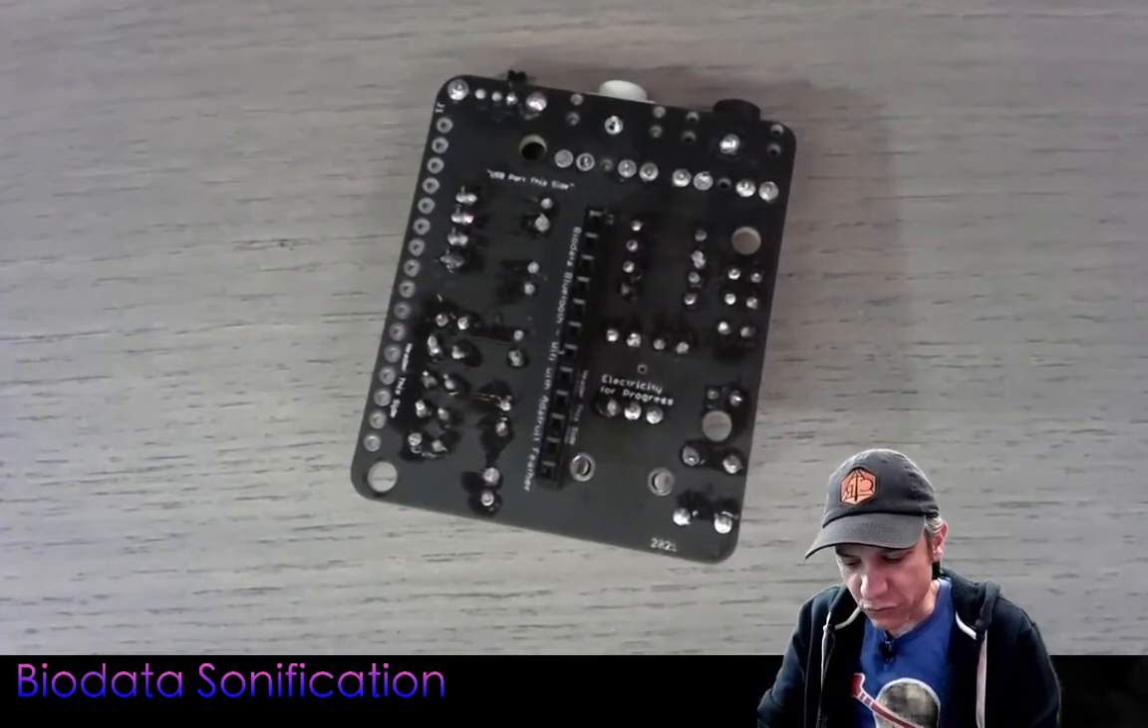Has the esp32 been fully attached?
No.